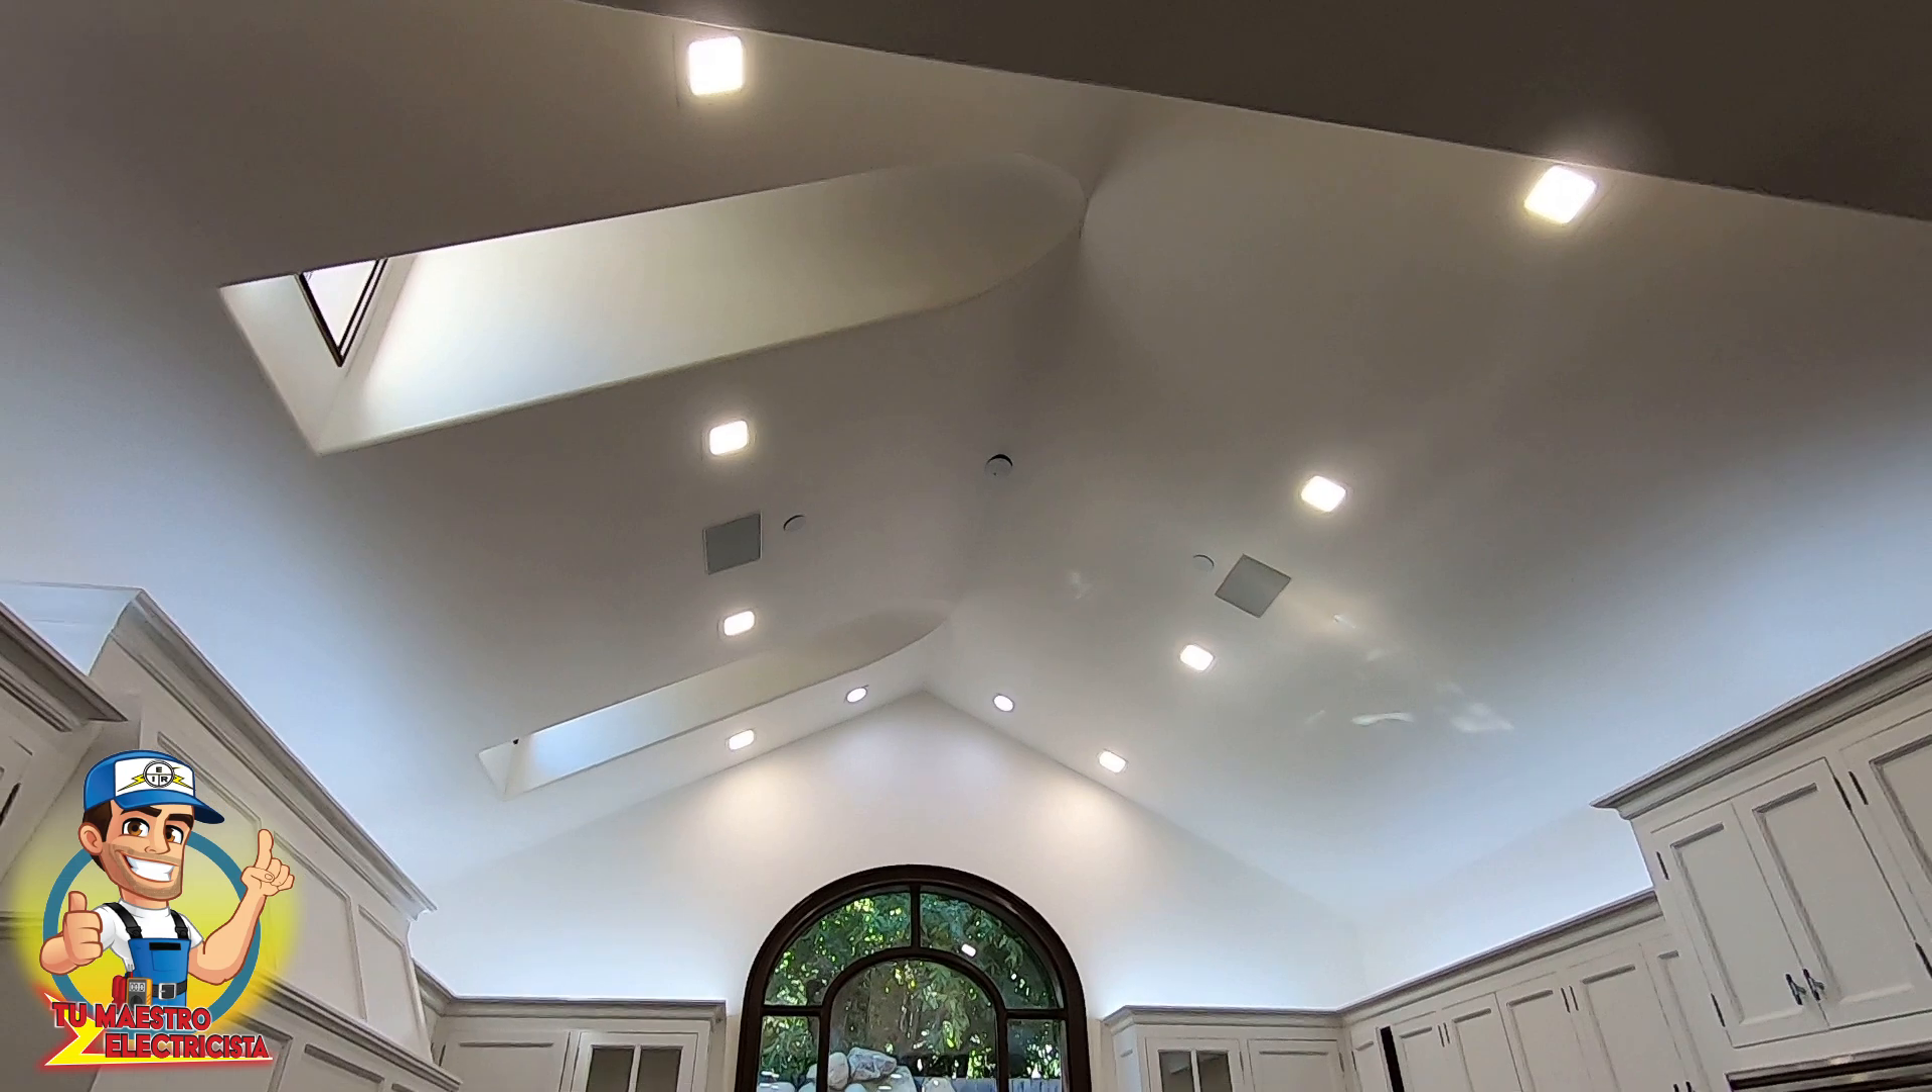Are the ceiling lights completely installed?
Yes.